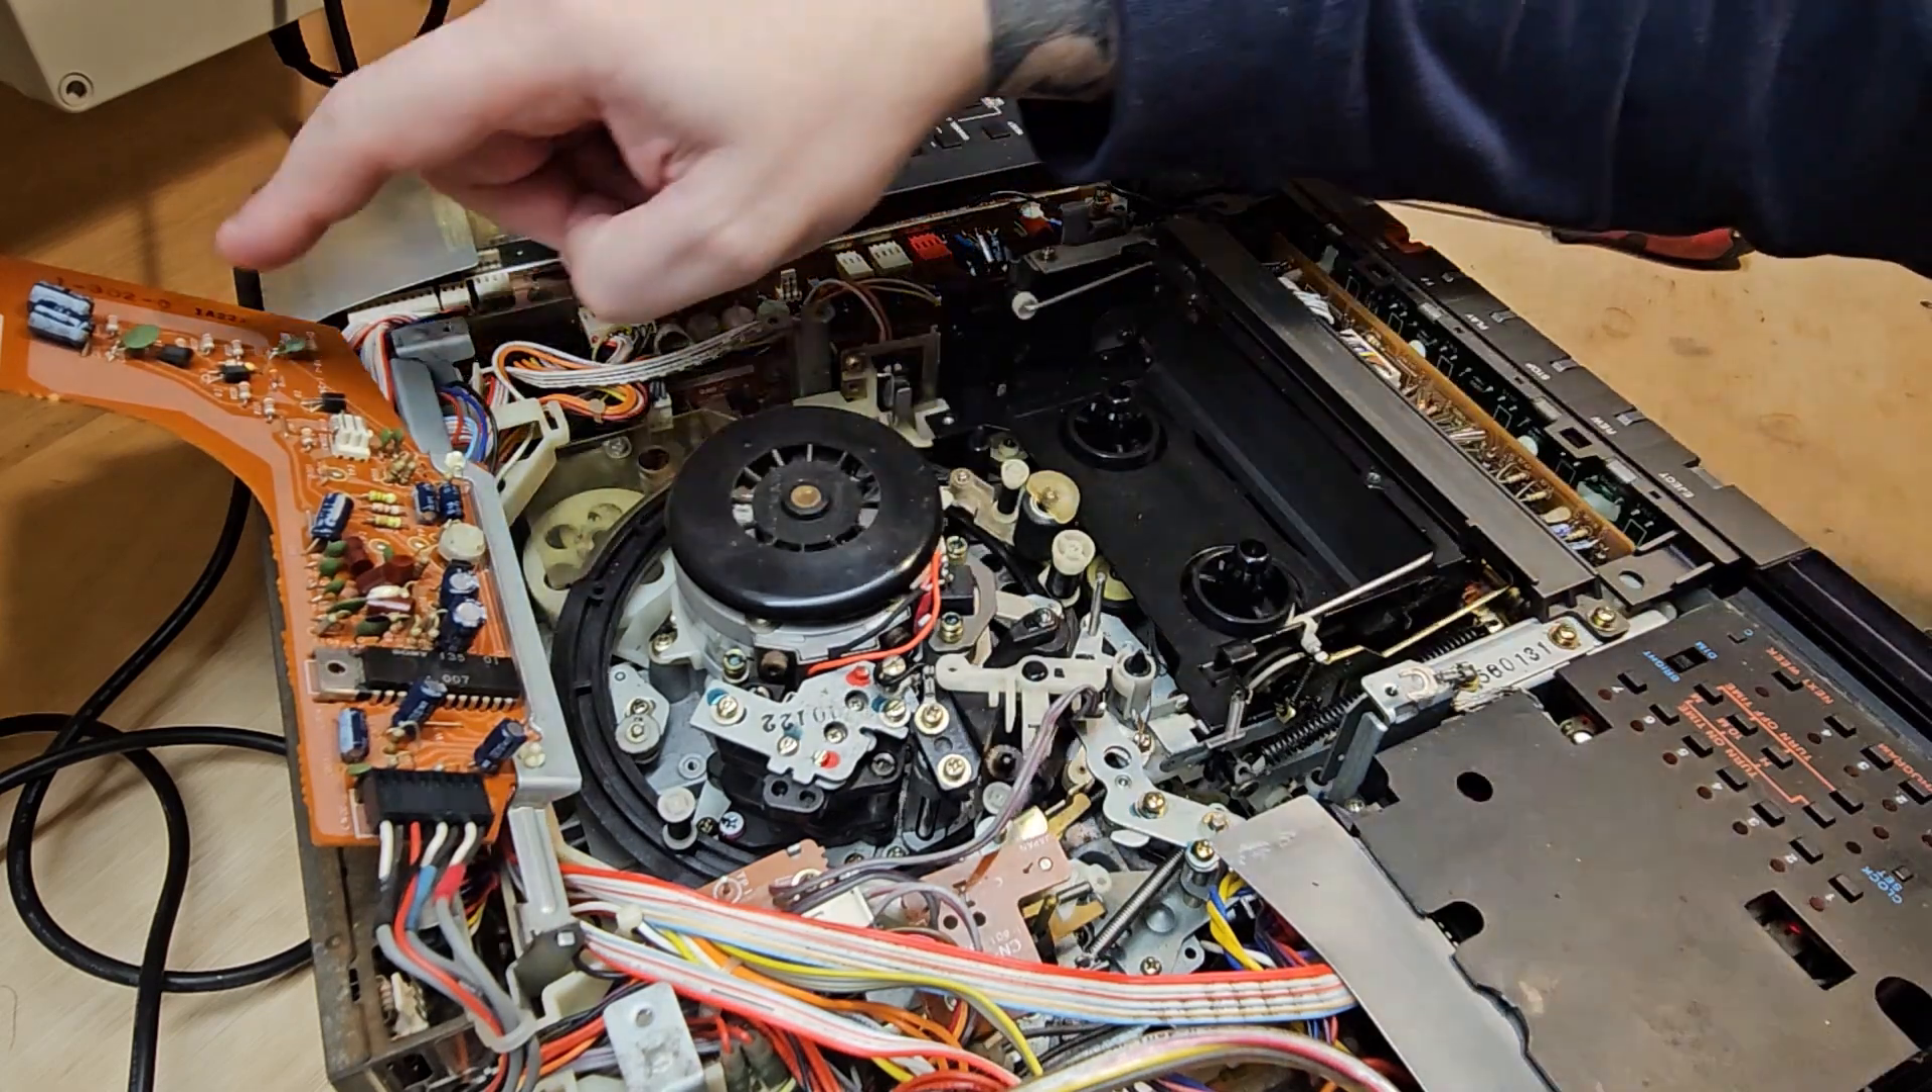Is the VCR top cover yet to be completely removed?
No.